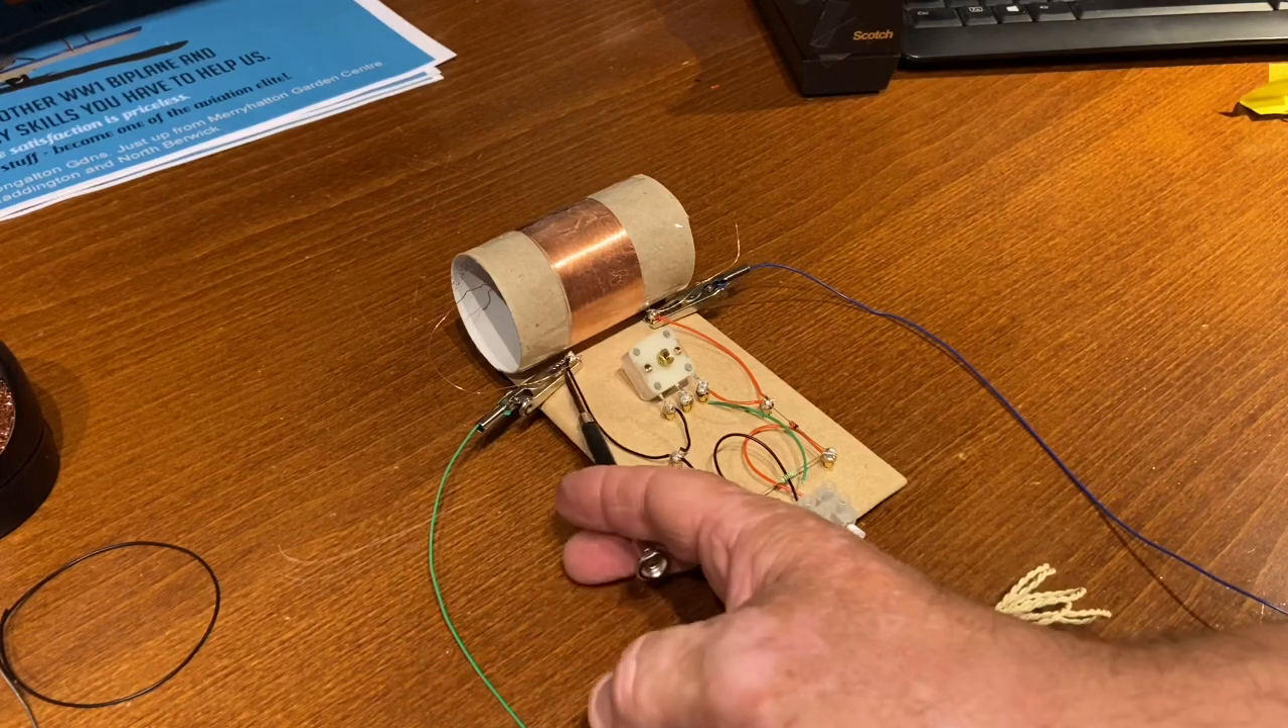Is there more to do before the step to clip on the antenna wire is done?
No.